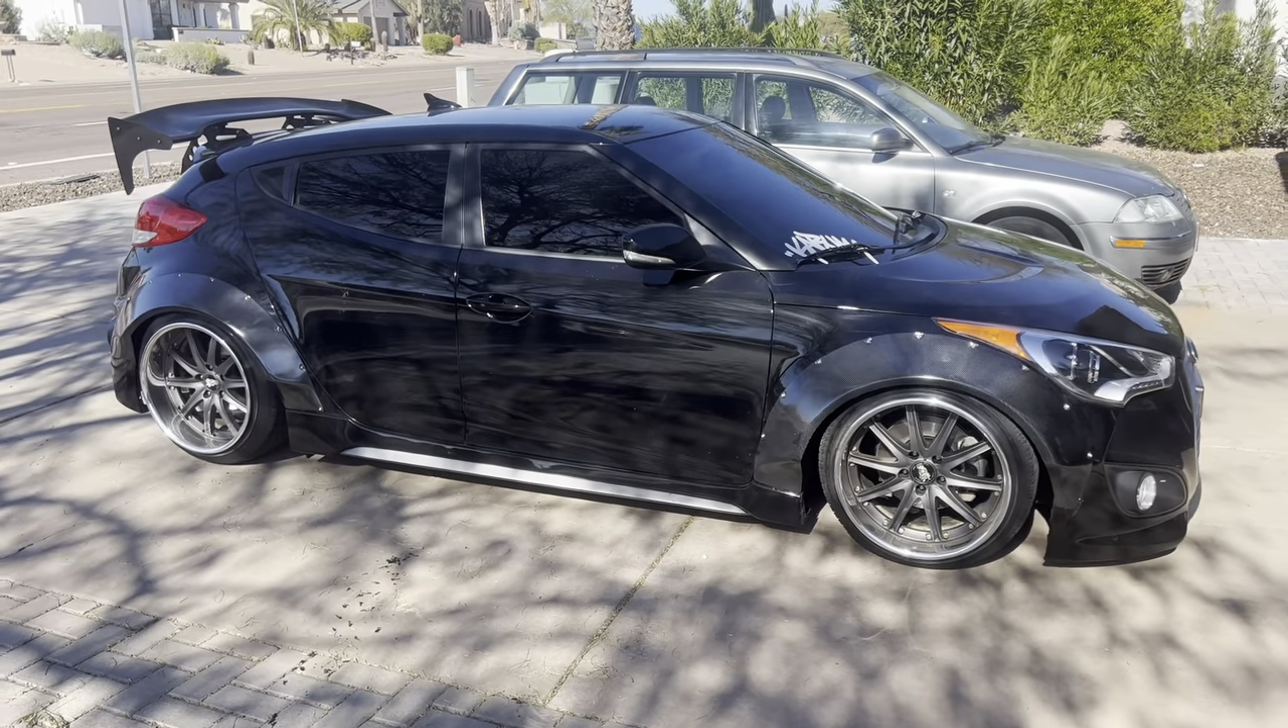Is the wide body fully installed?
Yes.